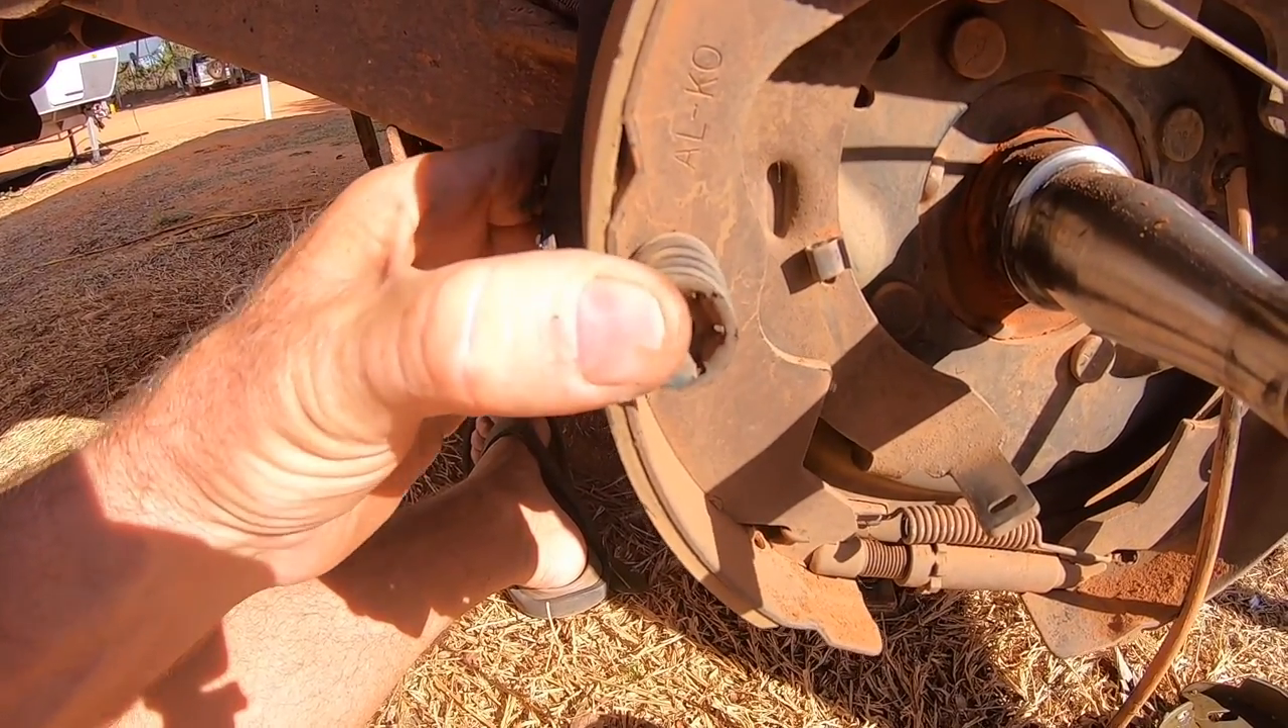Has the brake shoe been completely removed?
No.